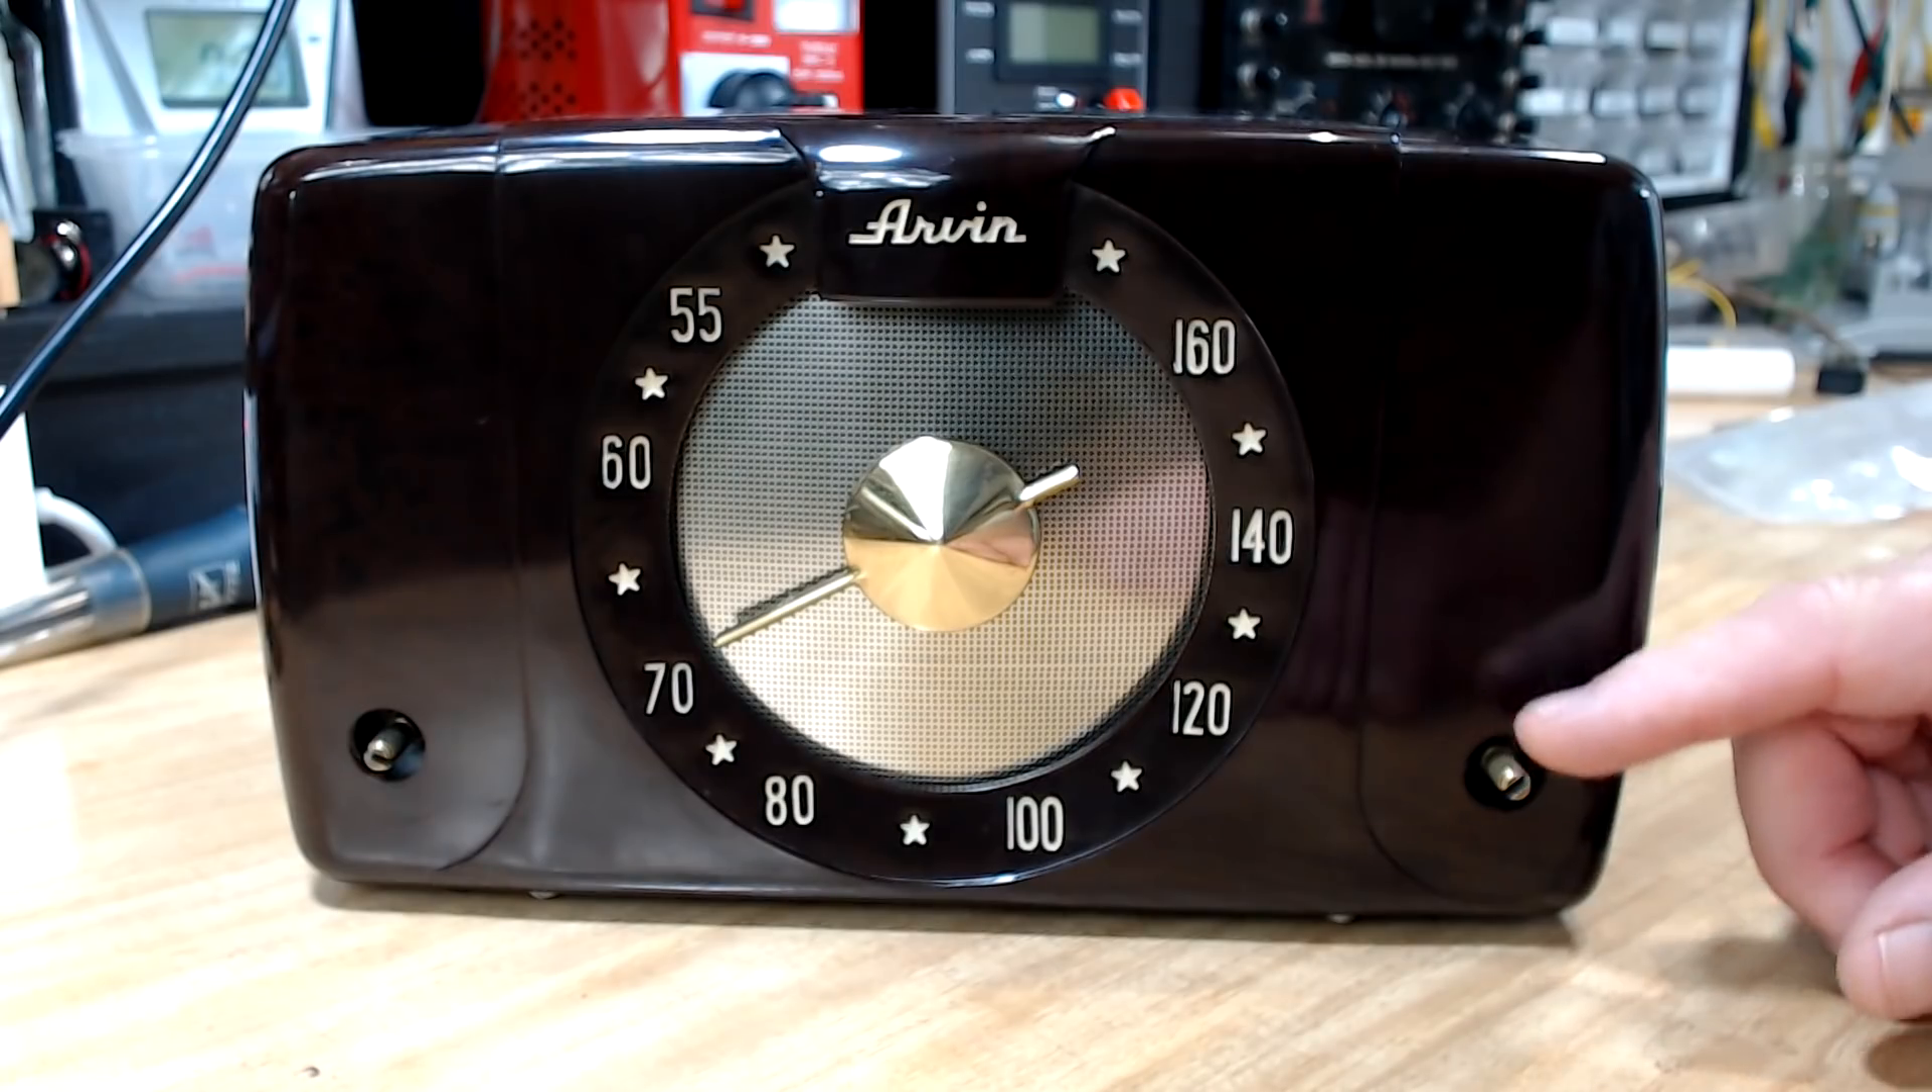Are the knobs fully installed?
No.